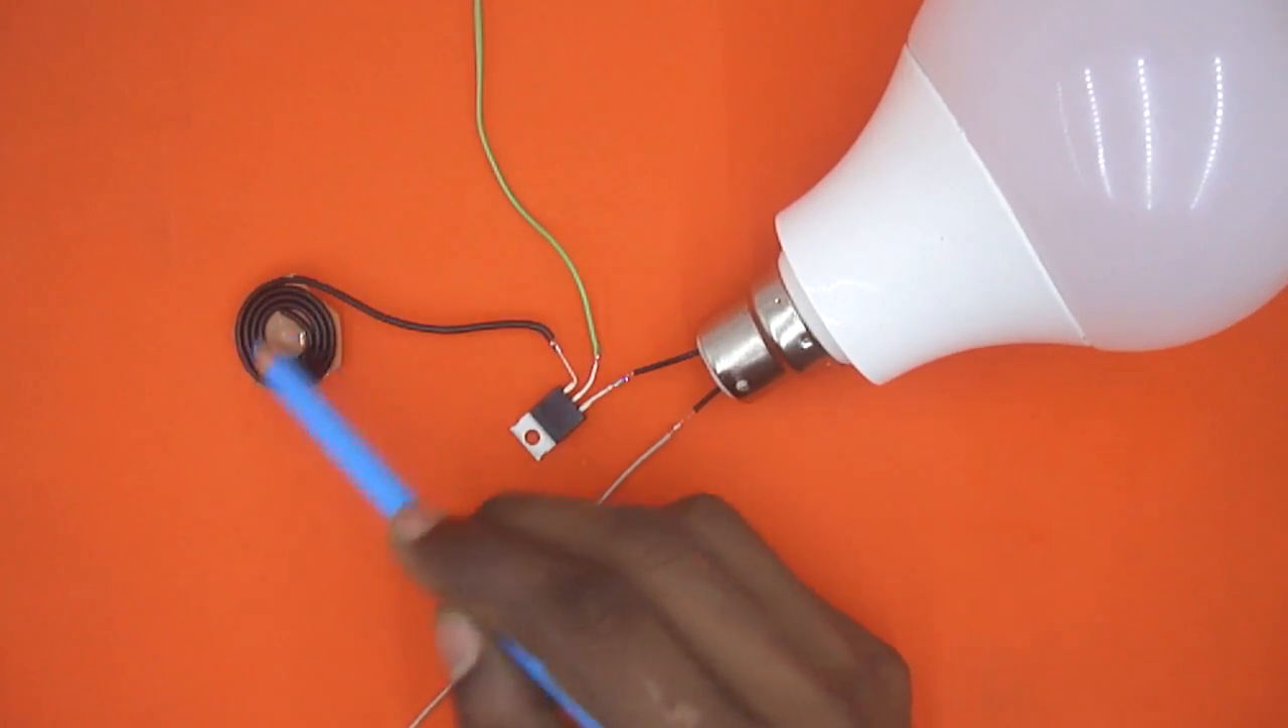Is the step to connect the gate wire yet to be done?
No.